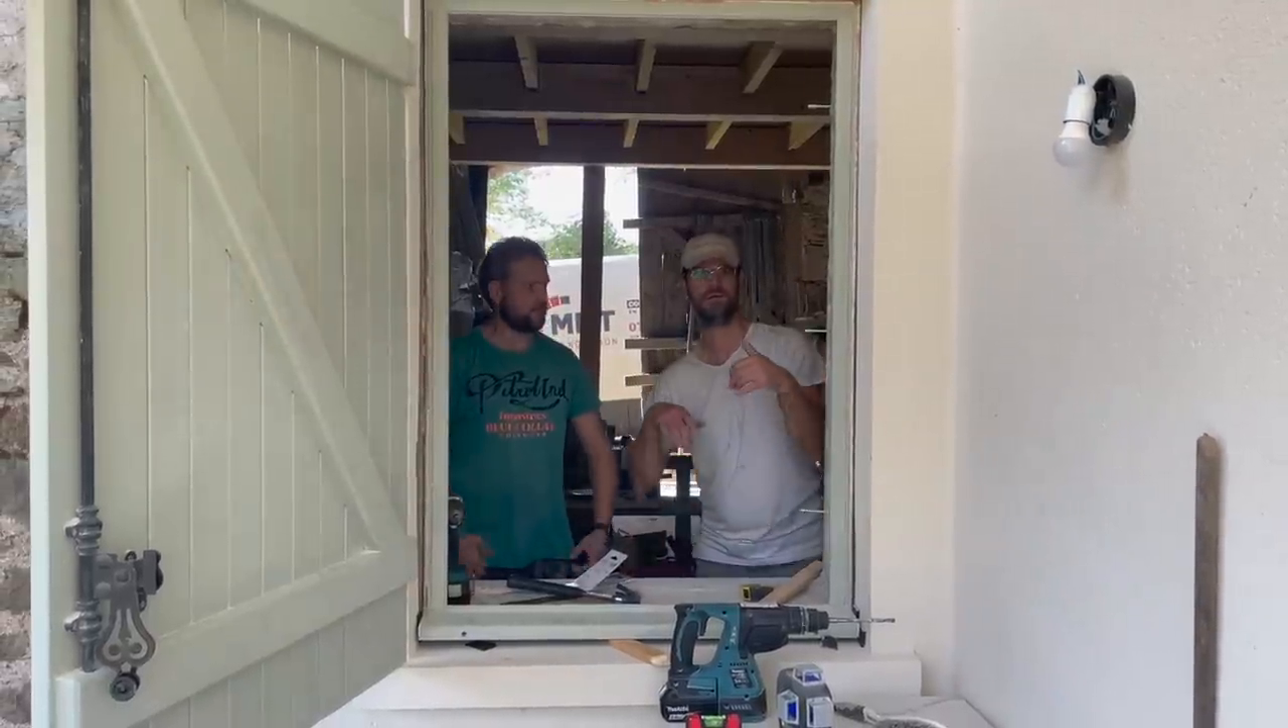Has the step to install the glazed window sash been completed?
No.